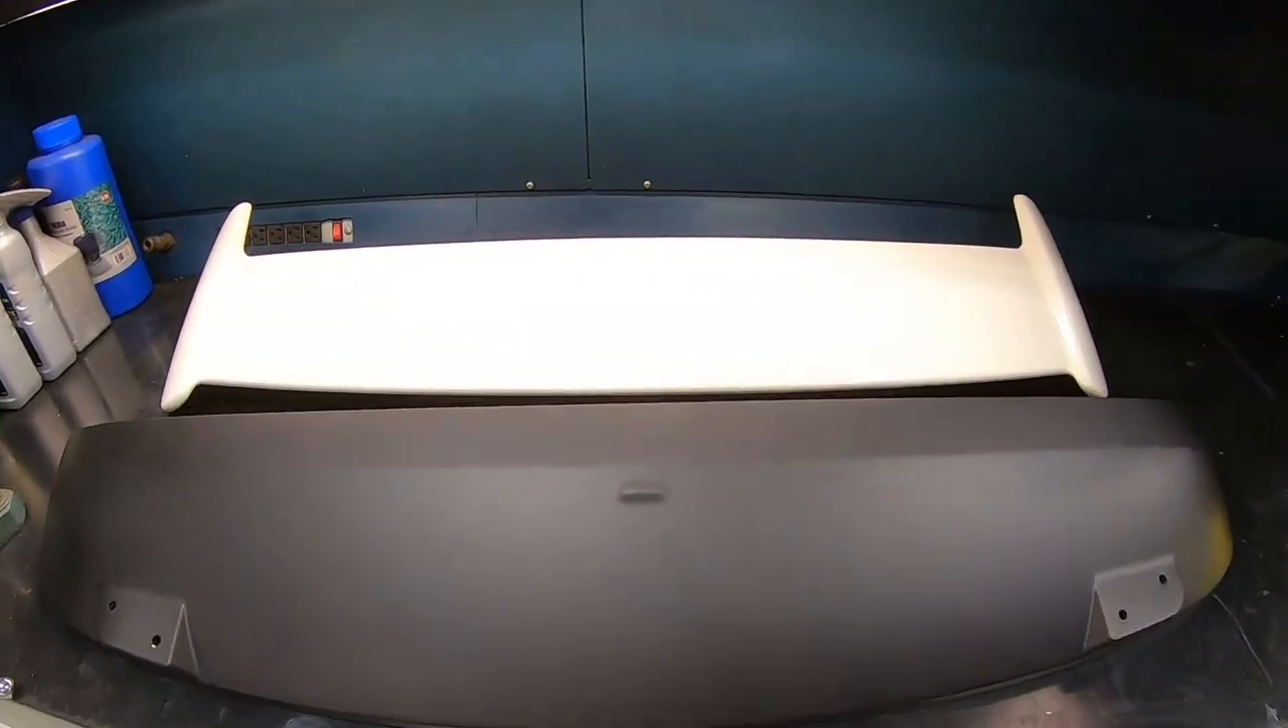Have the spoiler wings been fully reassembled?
No.